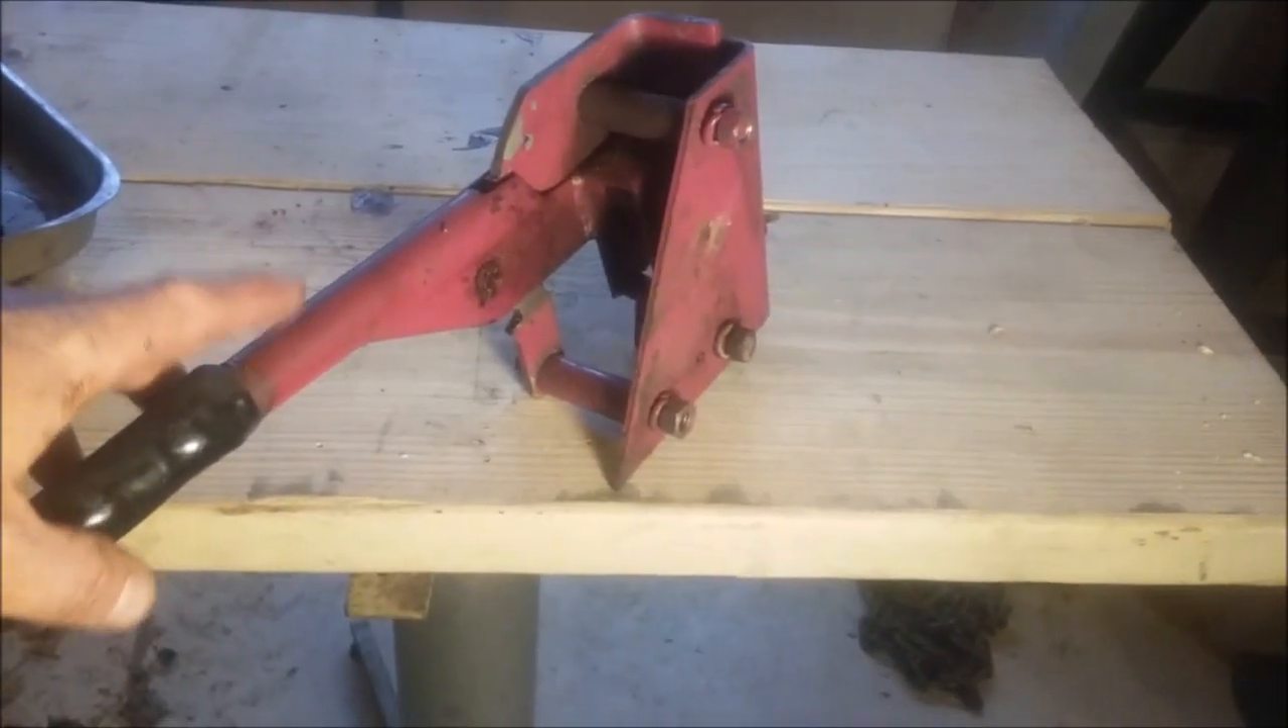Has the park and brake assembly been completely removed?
Yes.